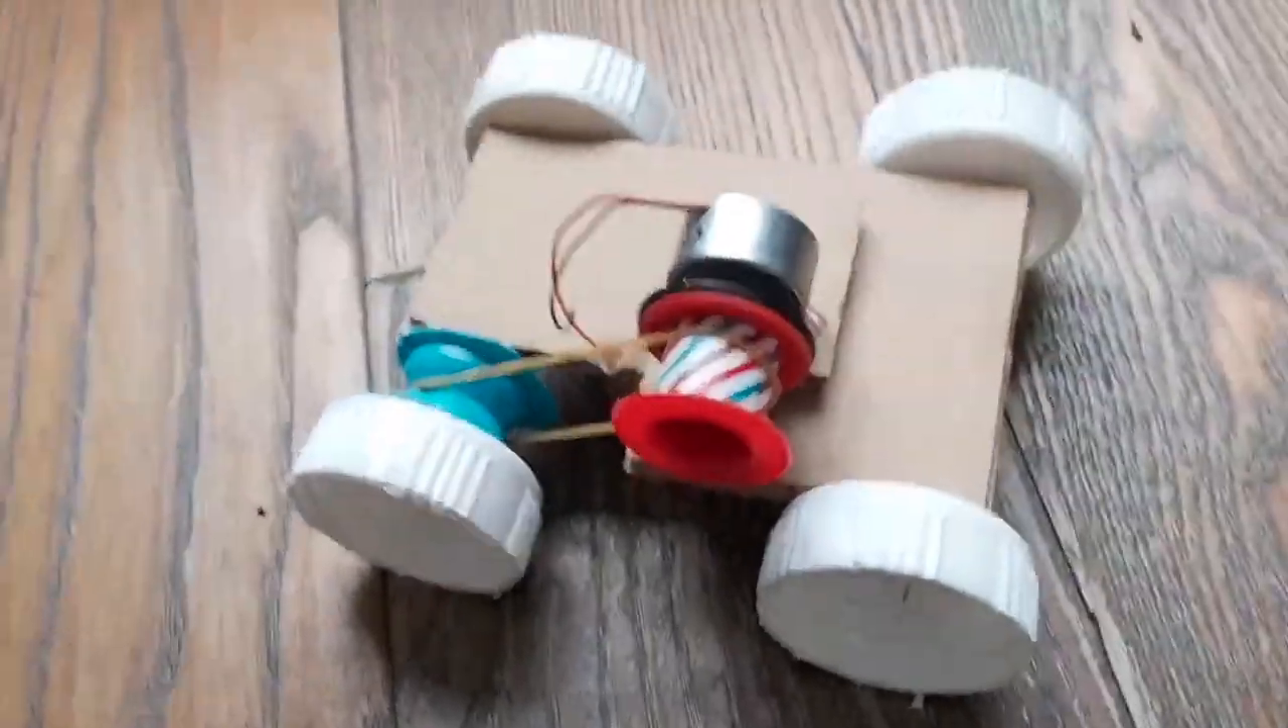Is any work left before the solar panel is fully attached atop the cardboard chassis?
Yes.